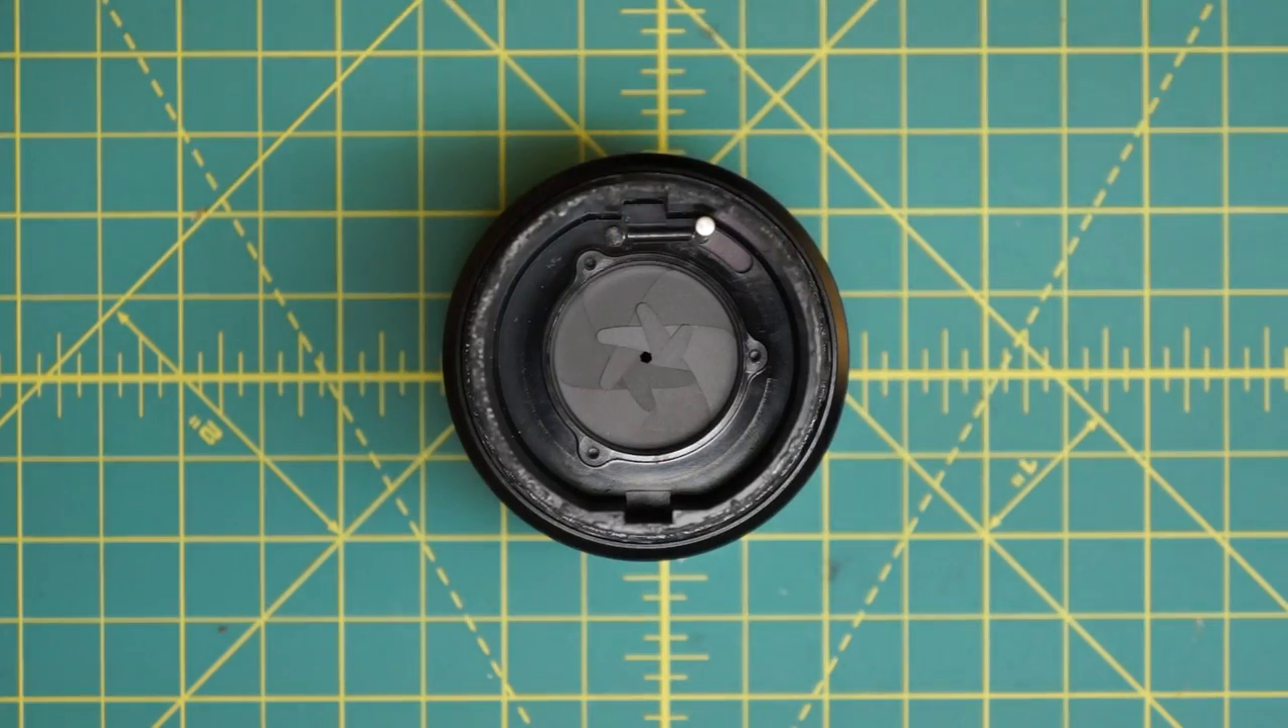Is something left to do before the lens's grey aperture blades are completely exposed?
No.